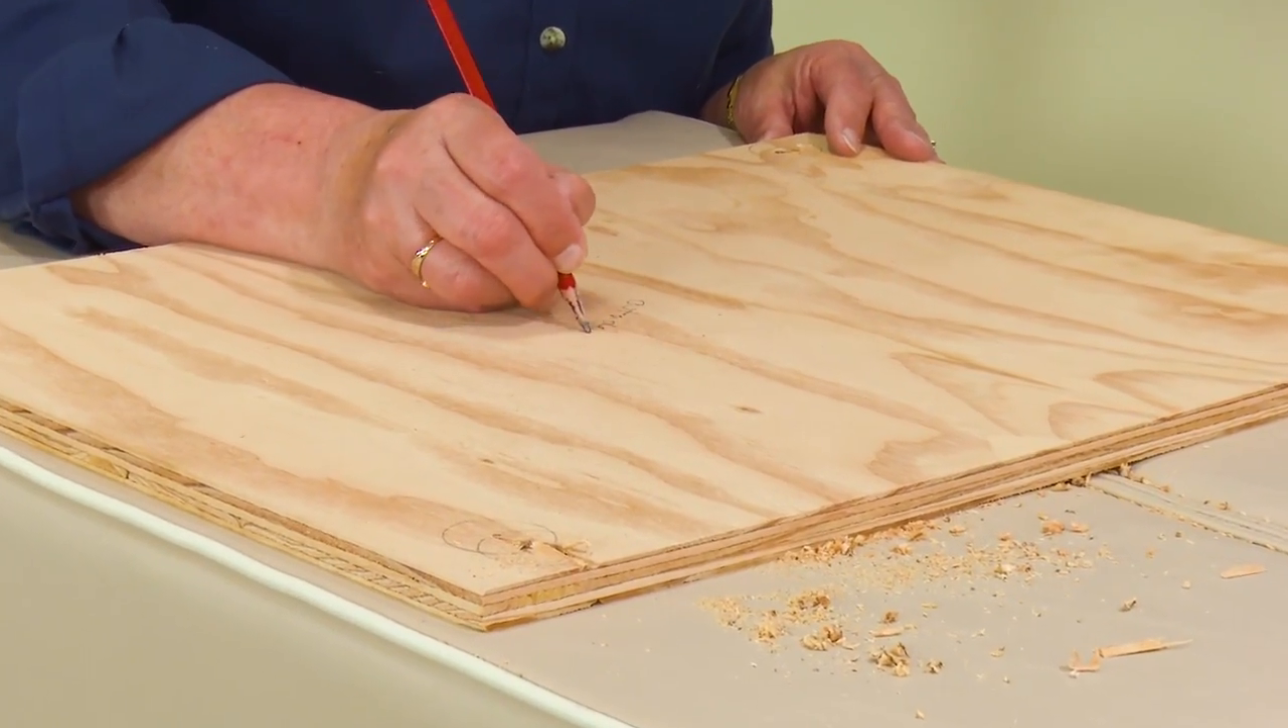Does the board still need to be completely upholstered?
Yes.